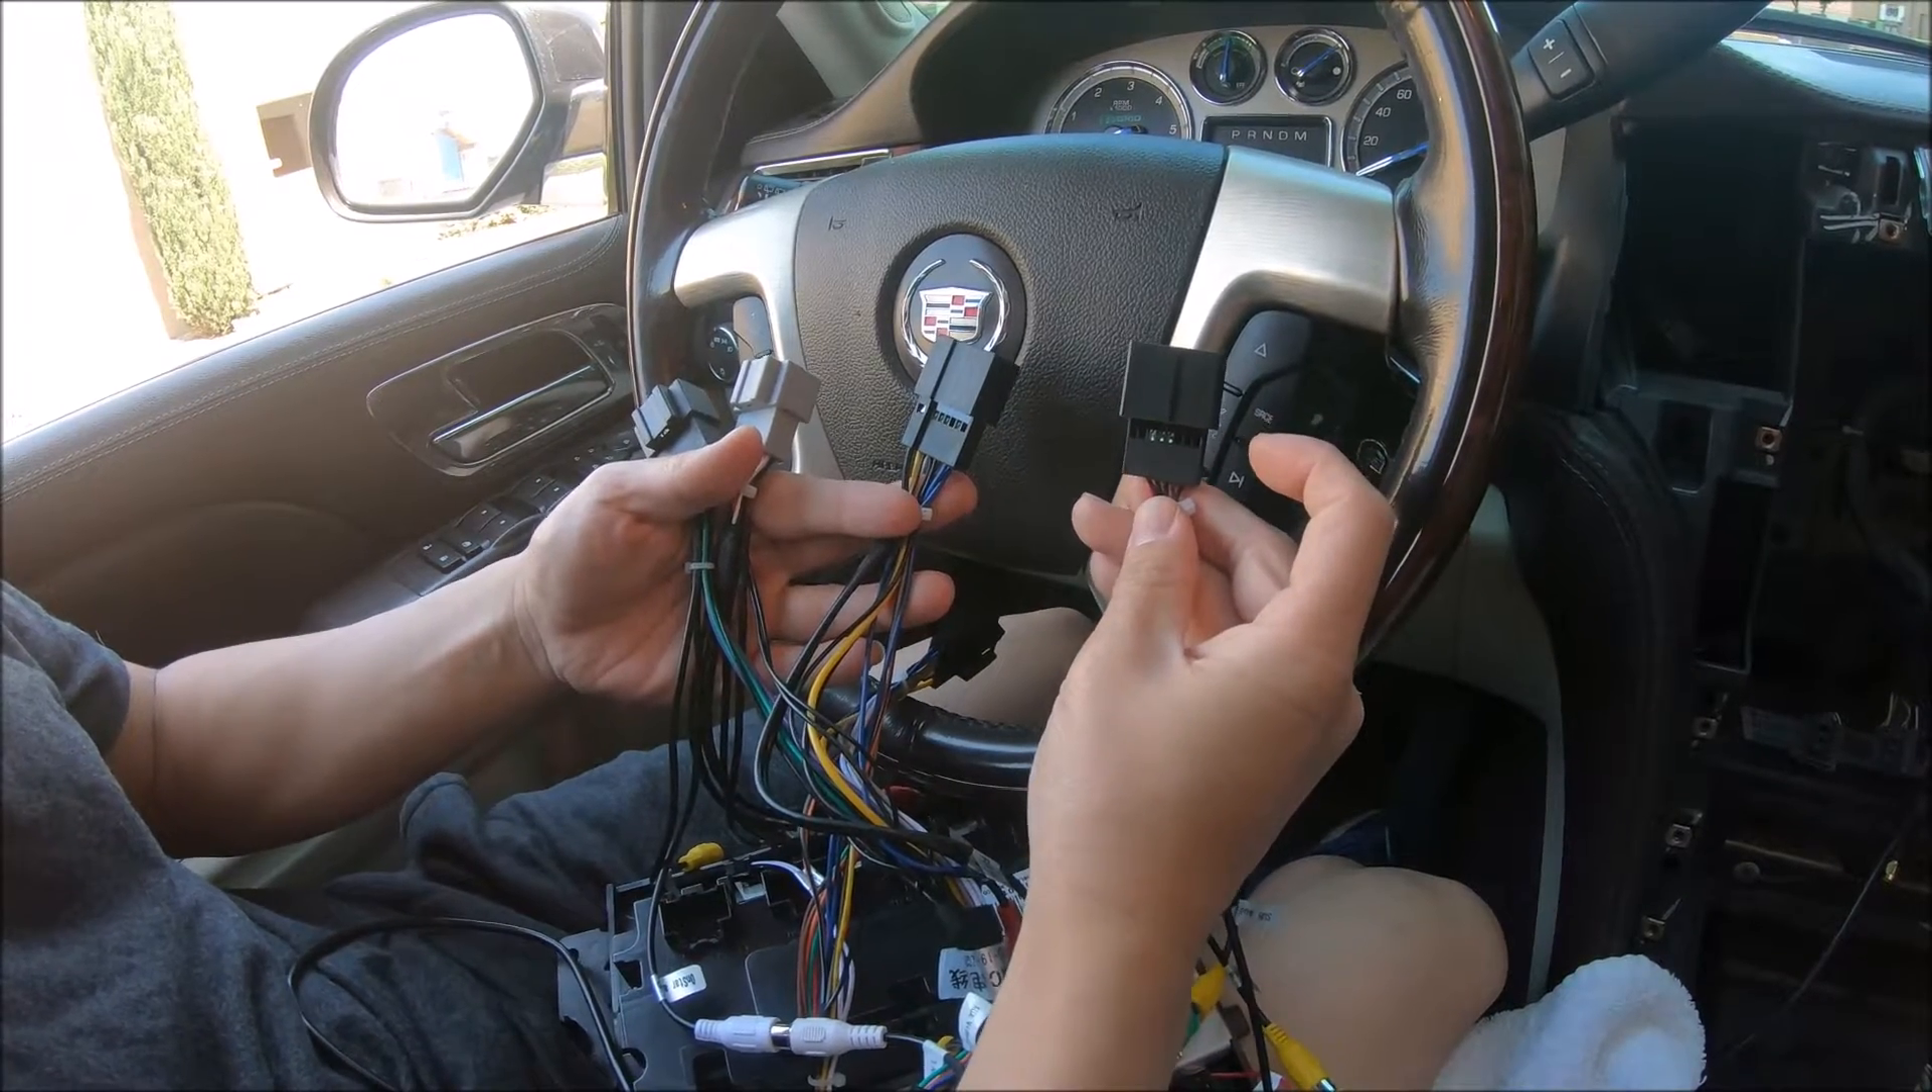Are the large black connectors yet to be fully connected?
Yes.